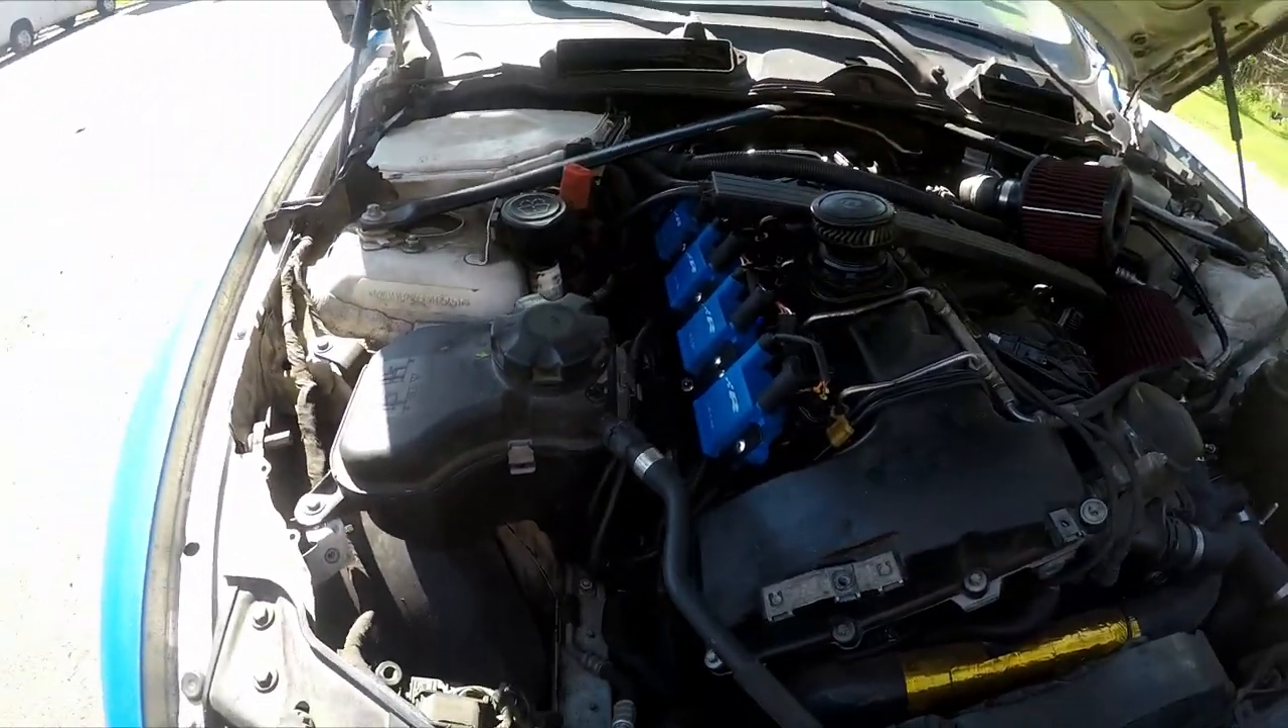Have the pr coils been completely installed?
Yes.